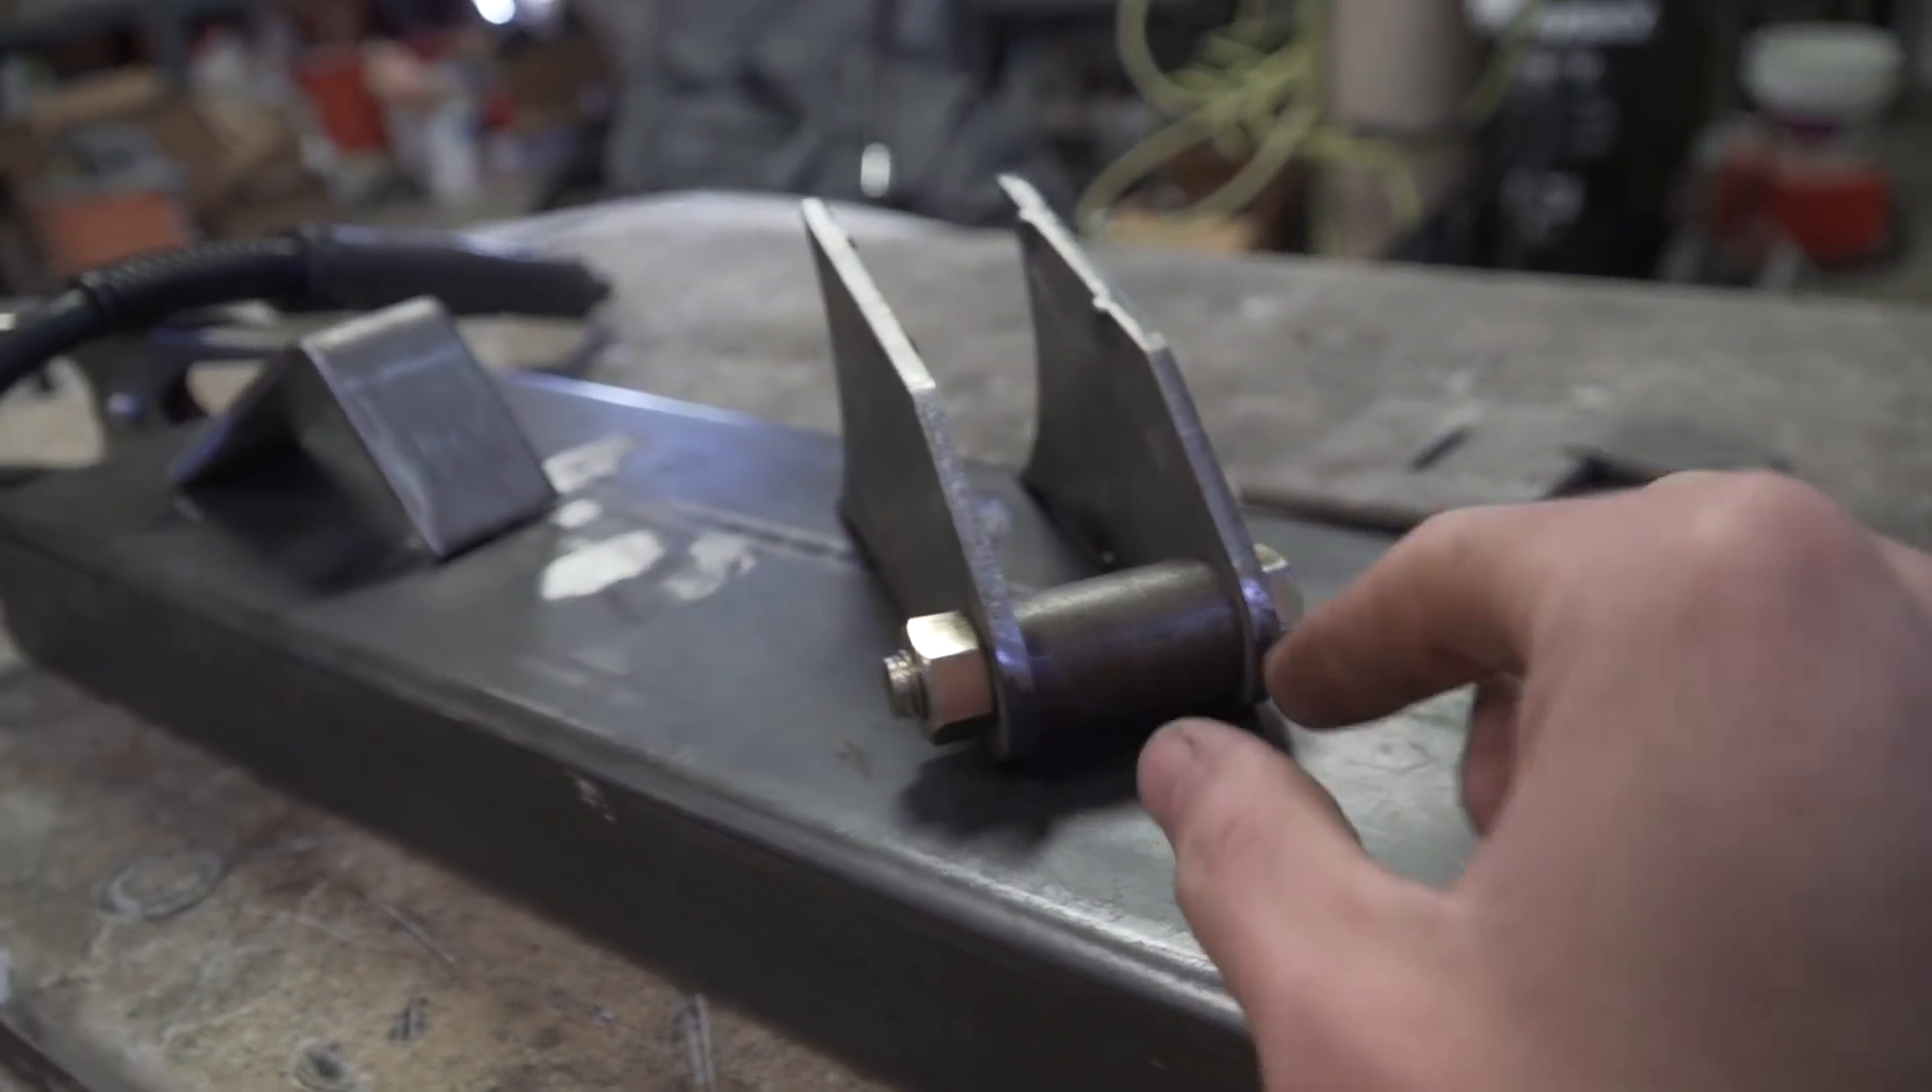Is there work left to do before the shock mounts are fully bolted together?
No.